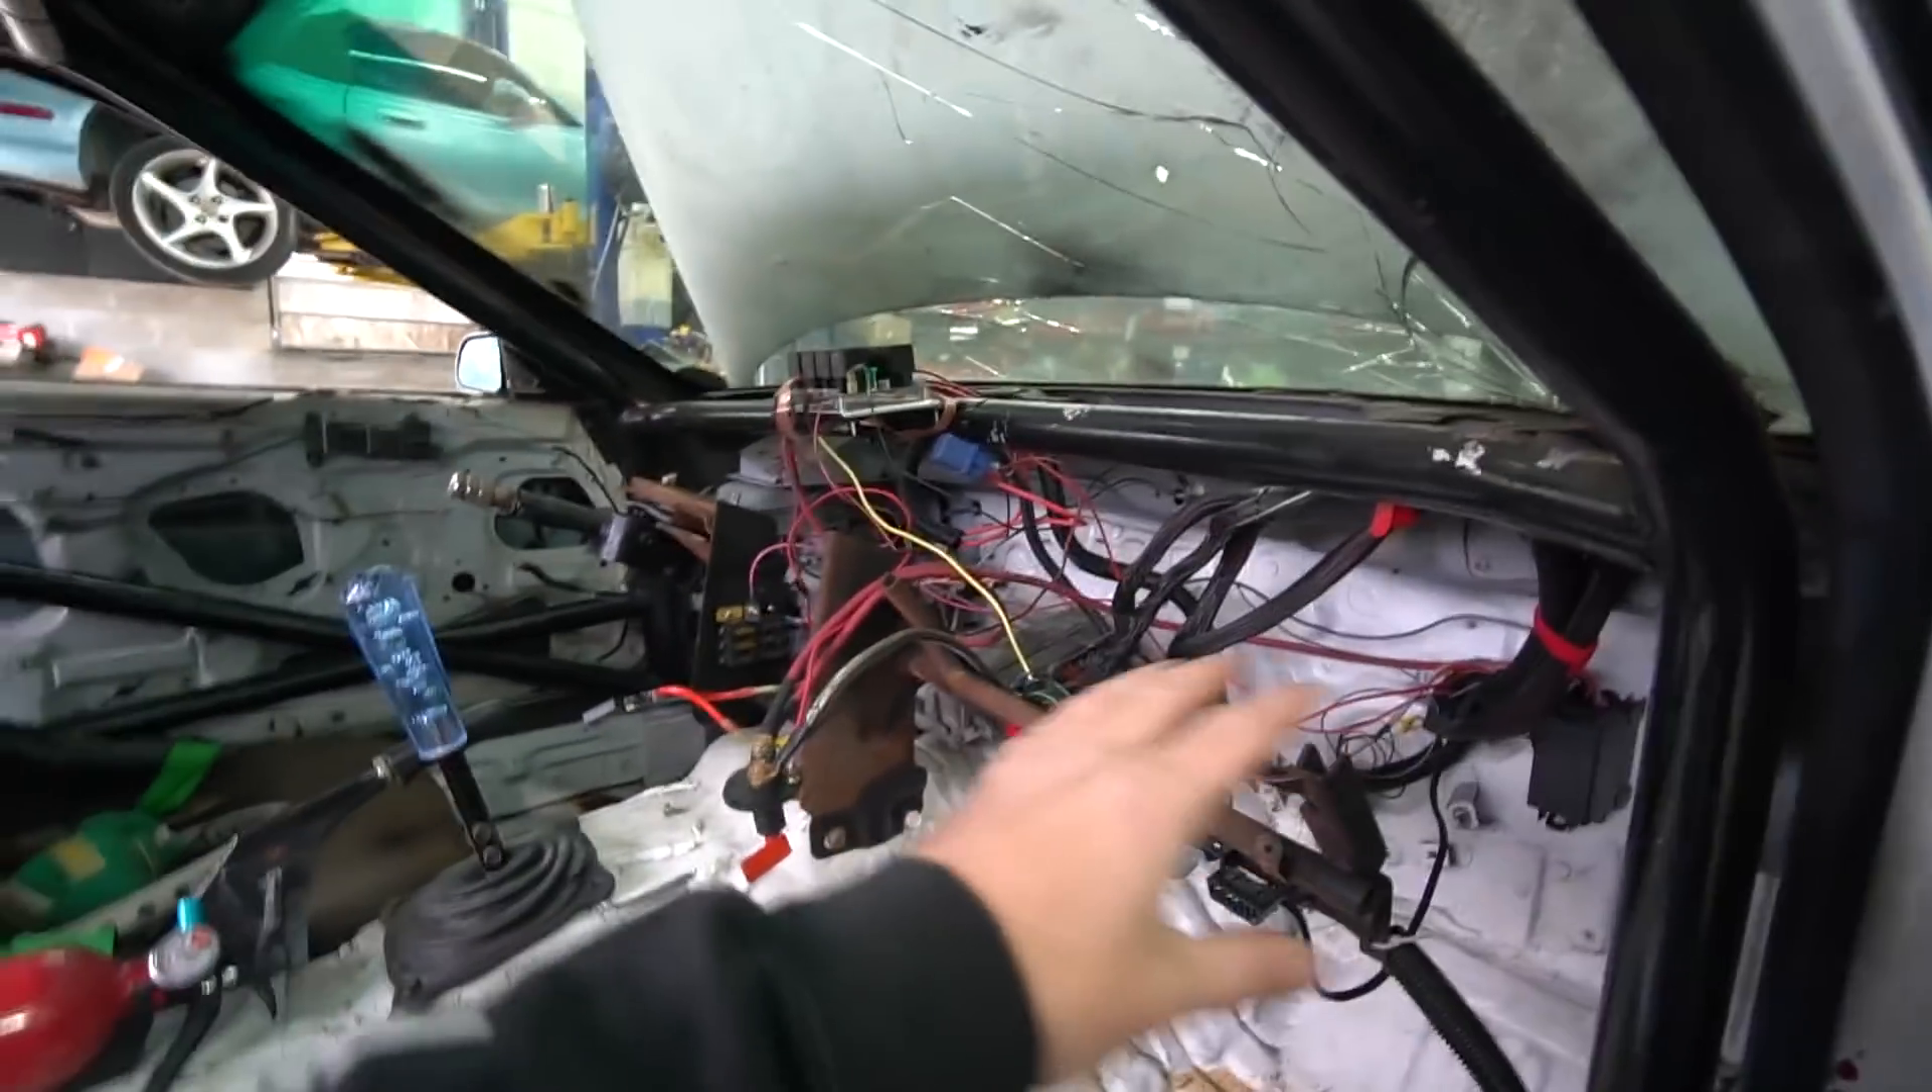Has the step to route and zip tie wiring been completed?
No.